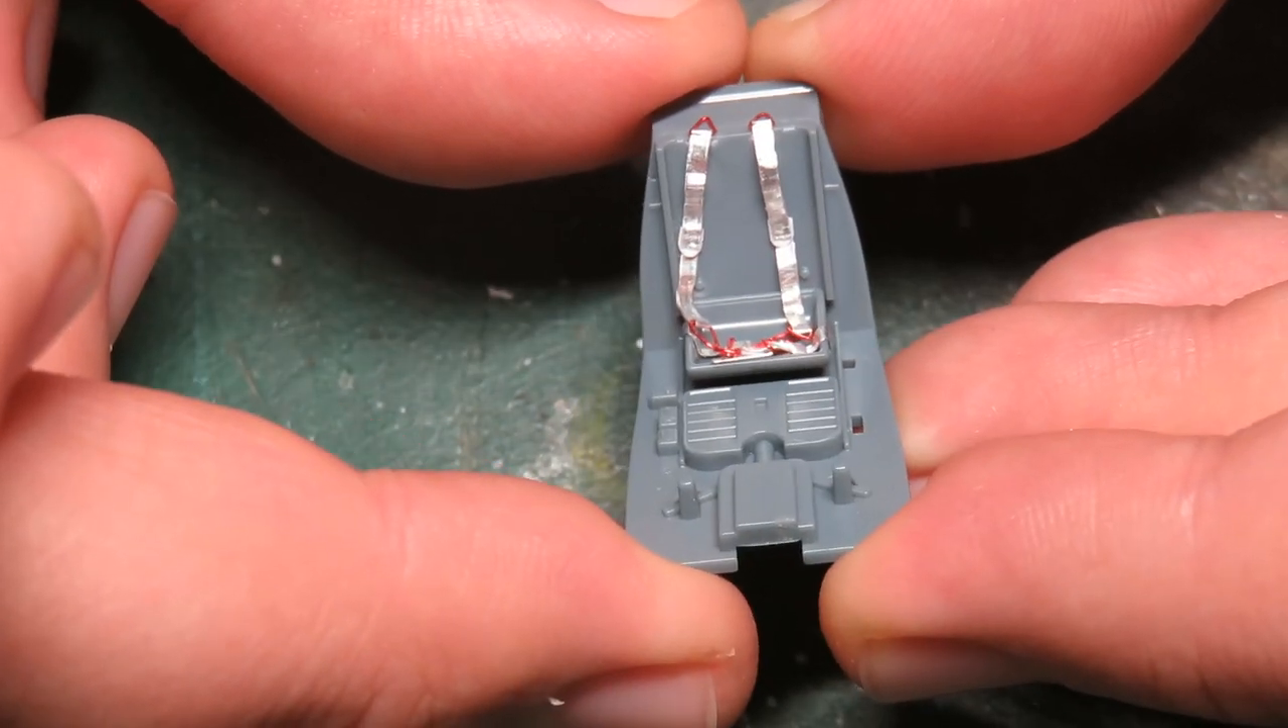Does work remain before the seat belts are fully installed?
No.